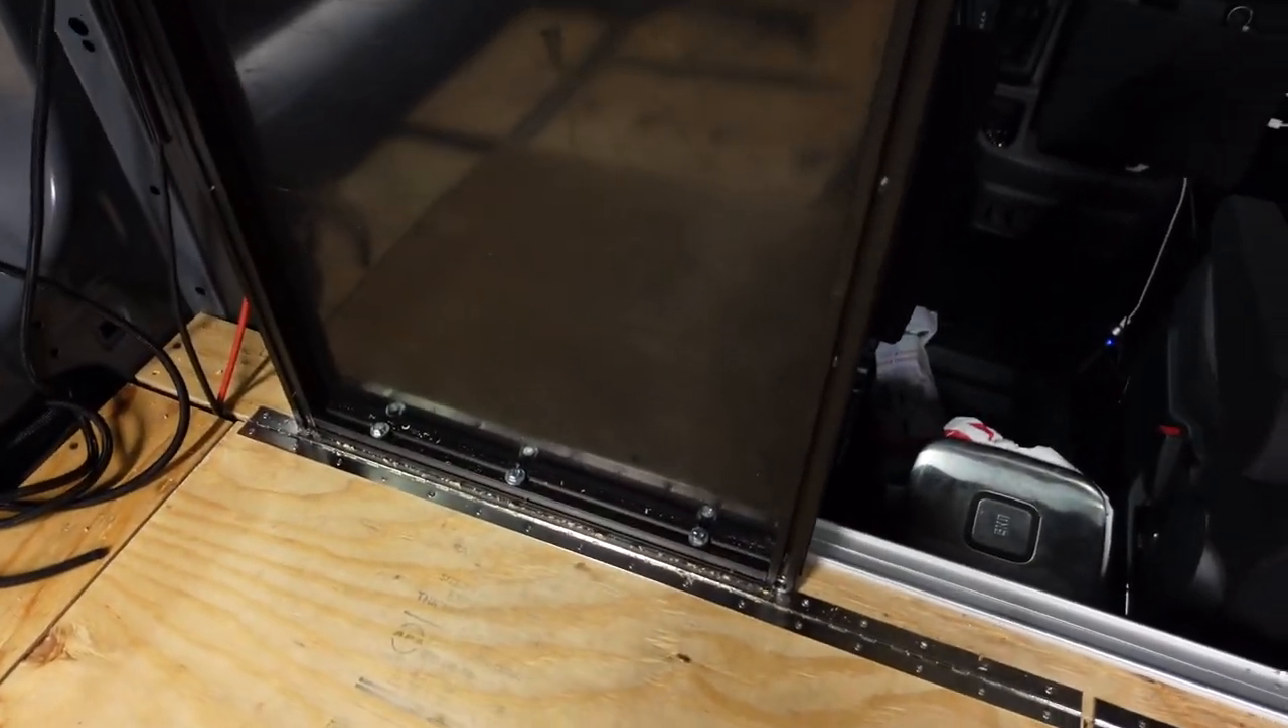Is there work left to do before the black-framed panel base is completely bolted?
No.